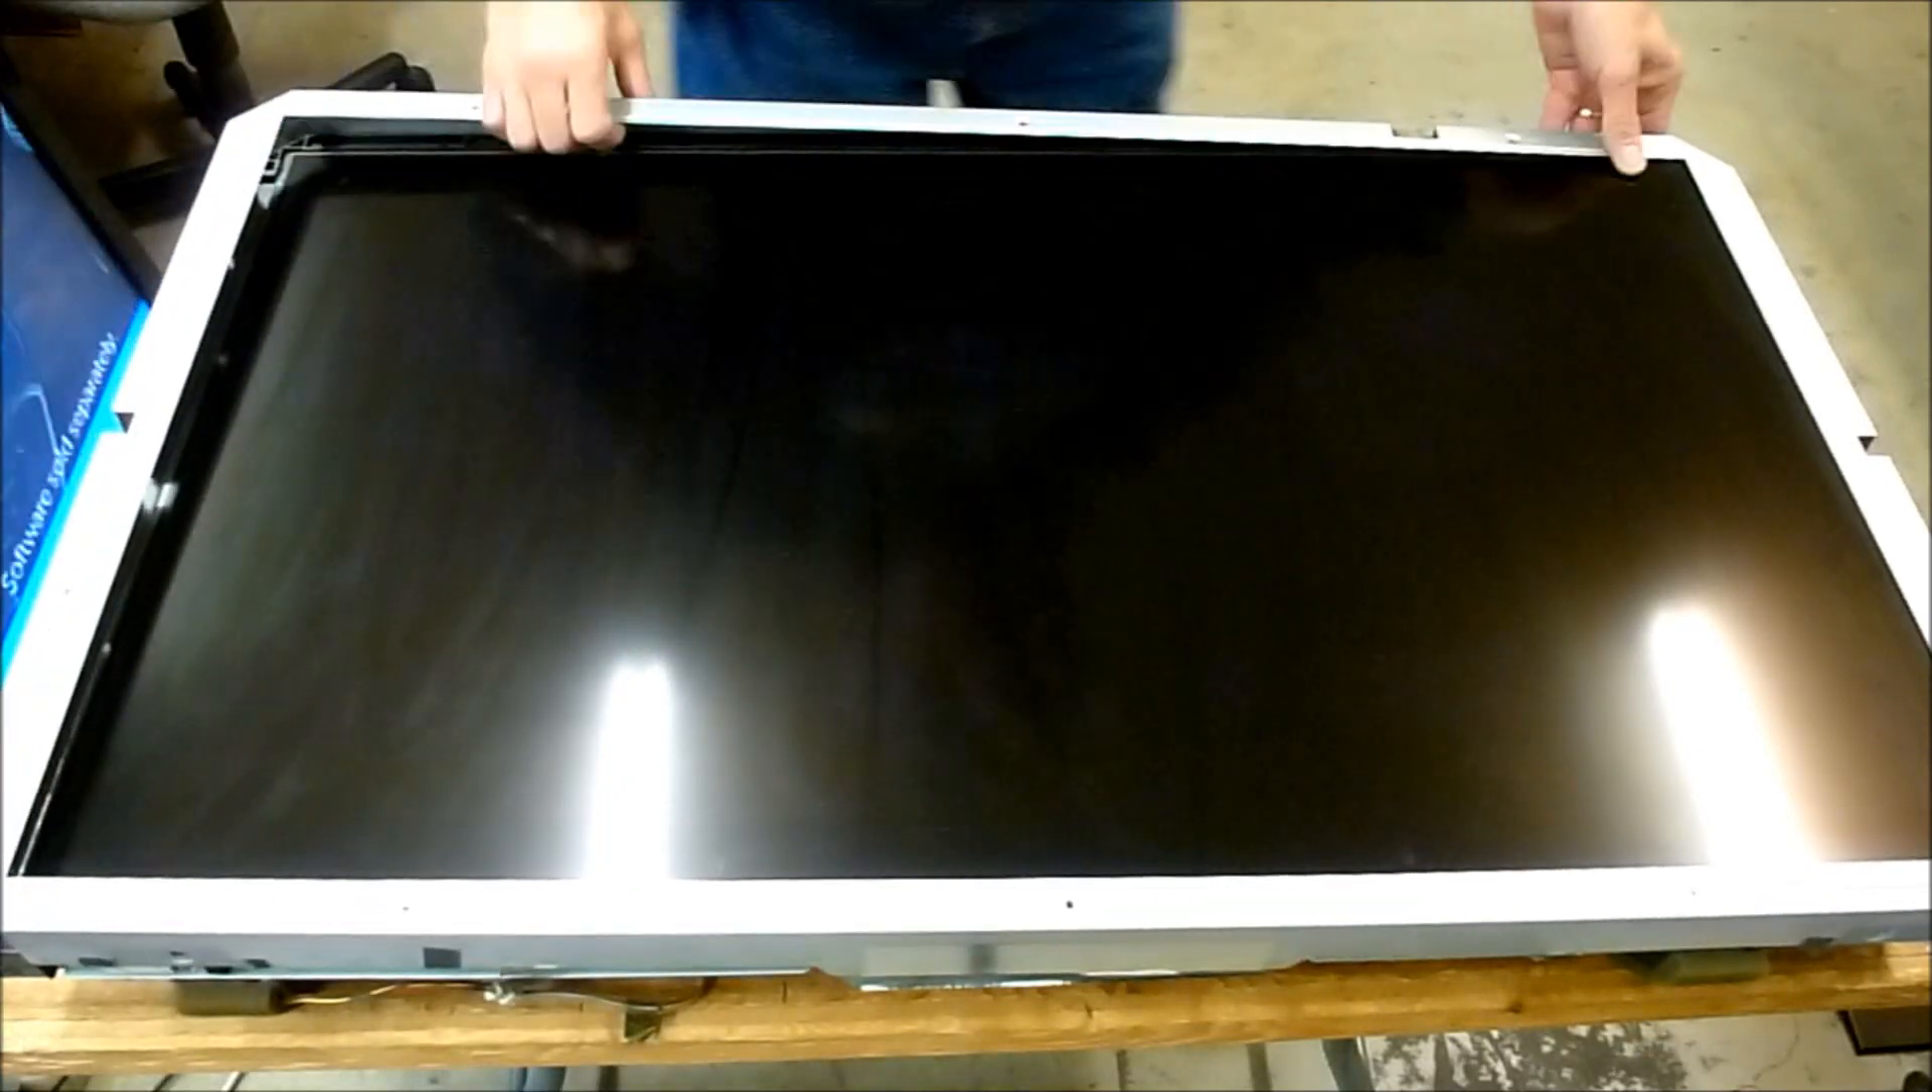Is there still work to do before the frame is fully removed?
Yes.